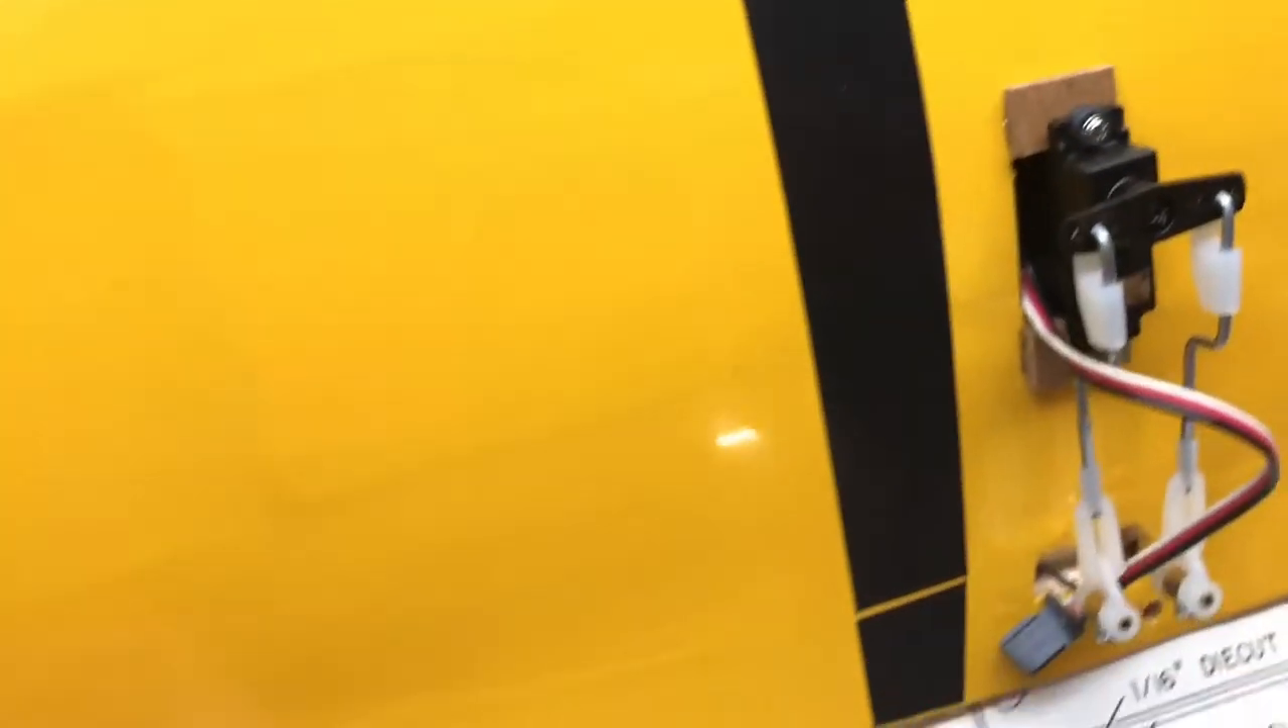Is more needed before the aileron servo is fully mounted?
No.